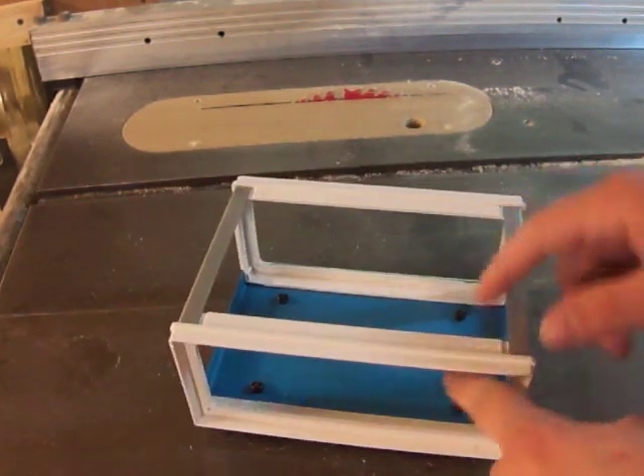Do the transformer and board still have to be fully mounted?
Yes.